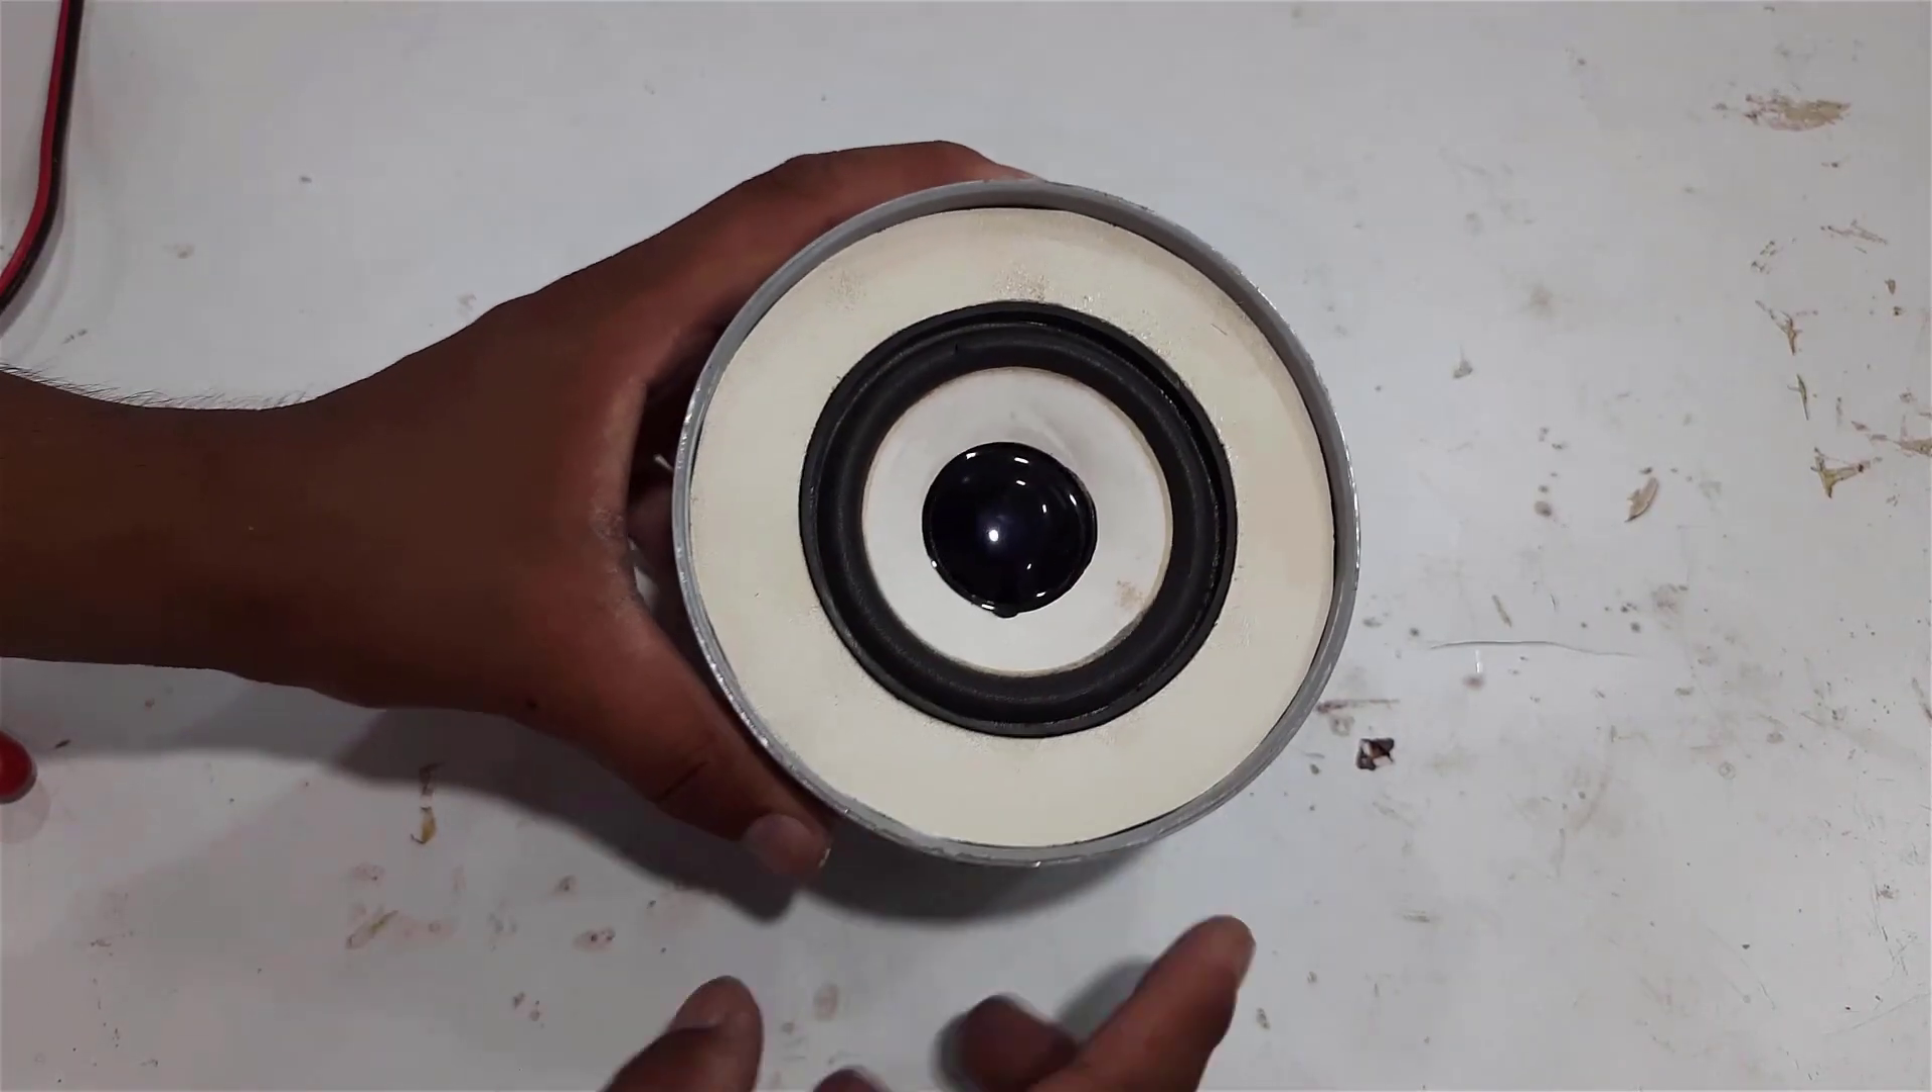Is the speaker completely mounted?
Yes.